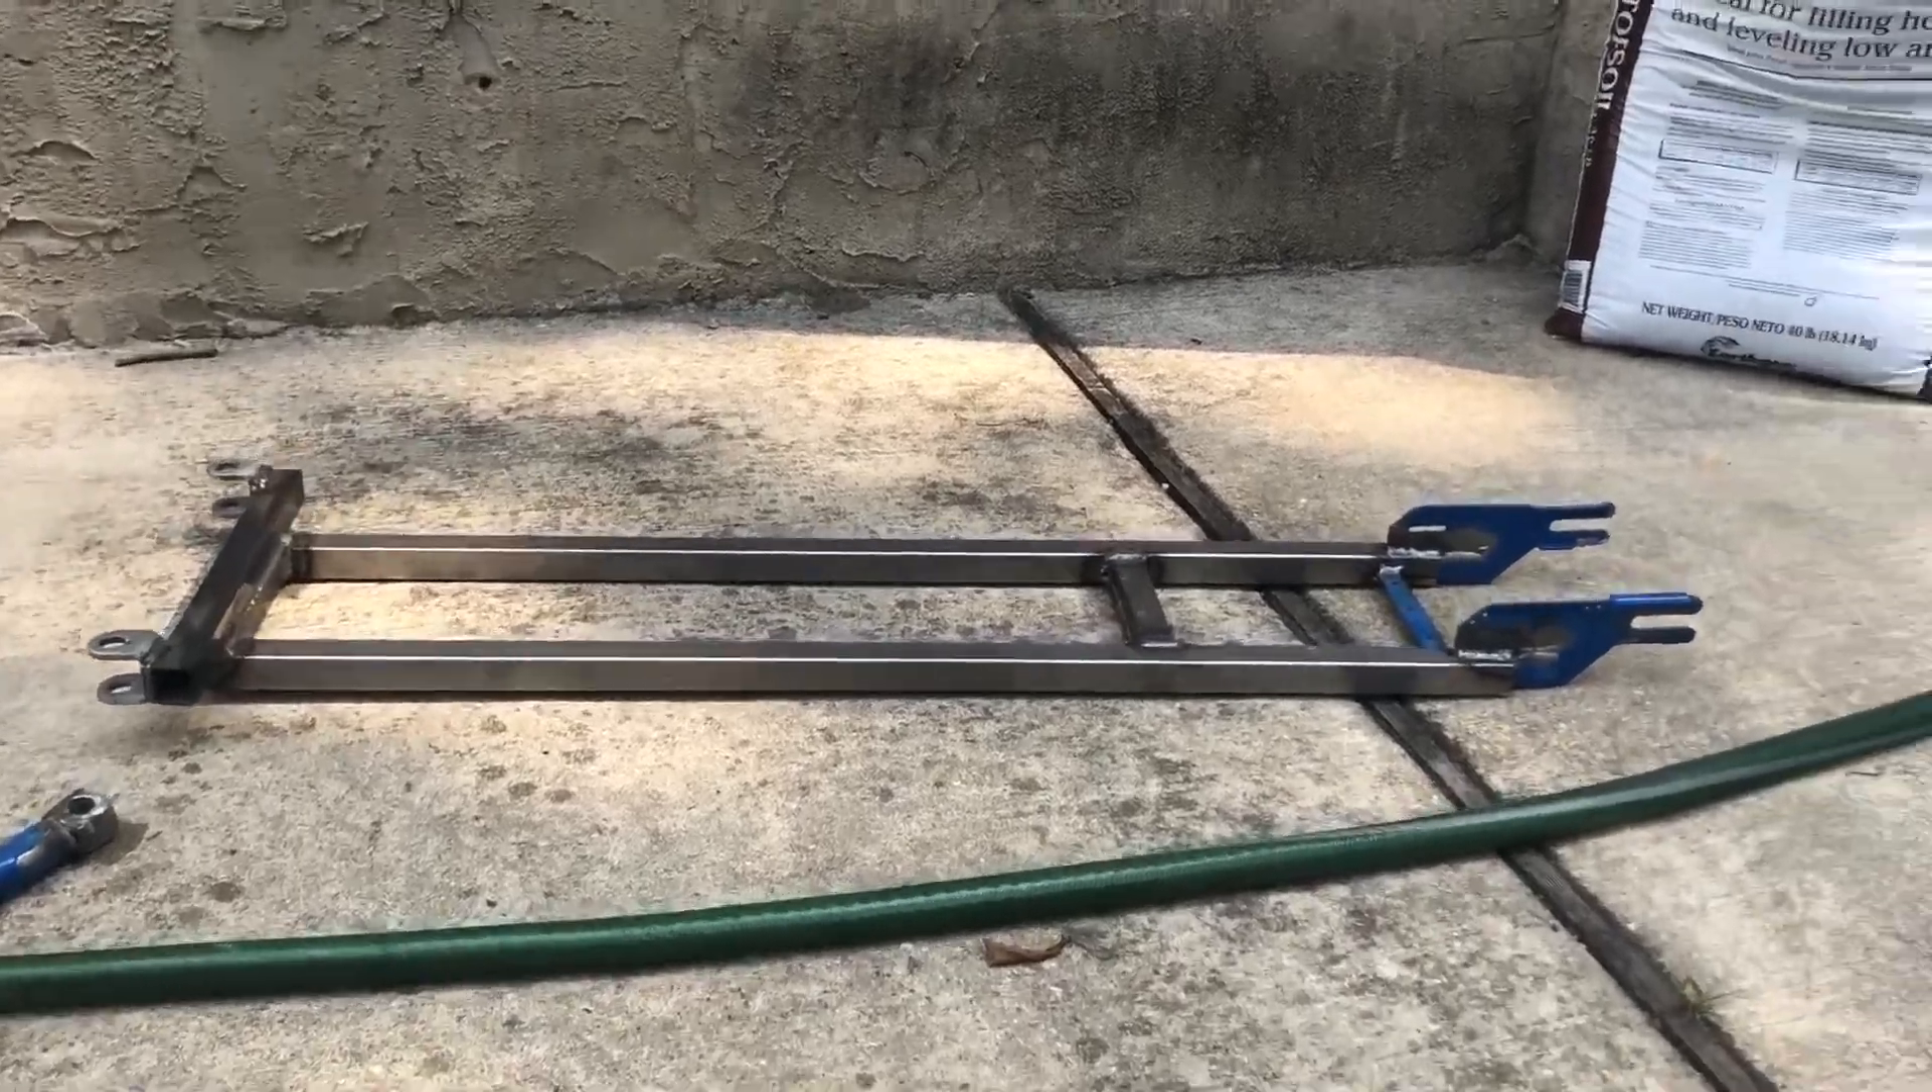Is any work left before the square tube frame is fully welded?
No.